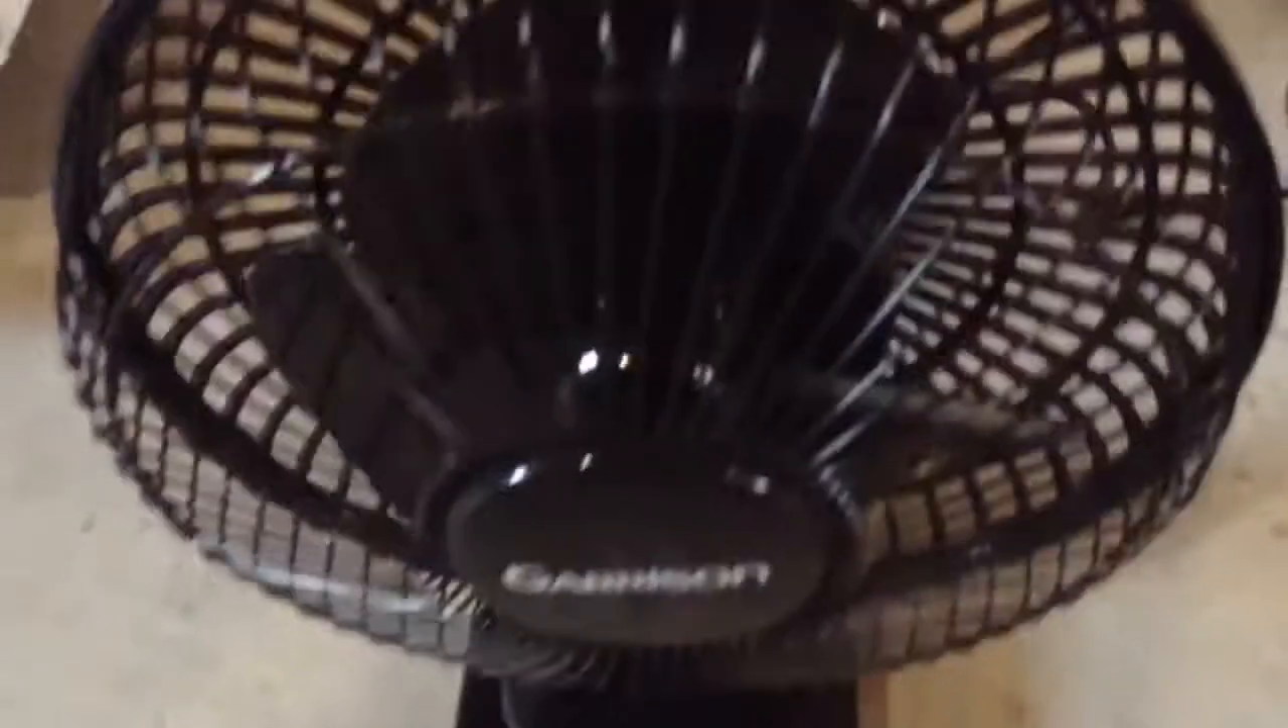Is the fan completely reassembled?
Yes.